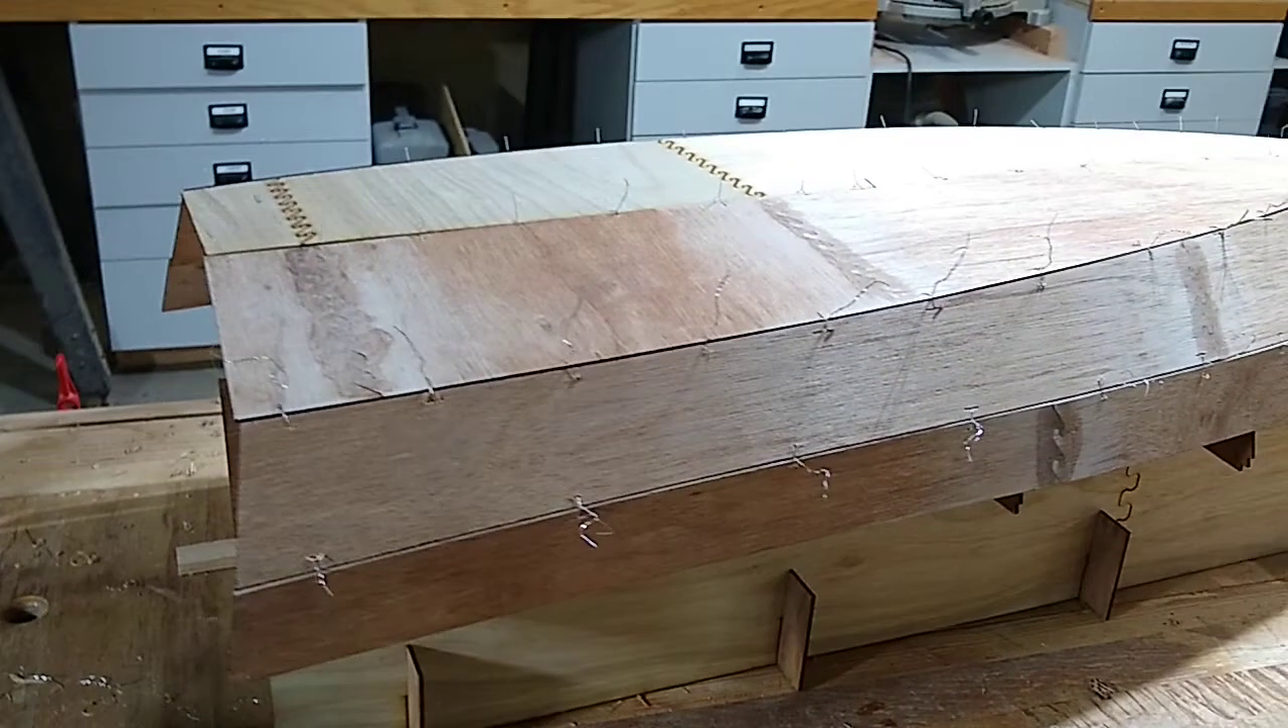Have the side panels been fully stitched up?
Yes.